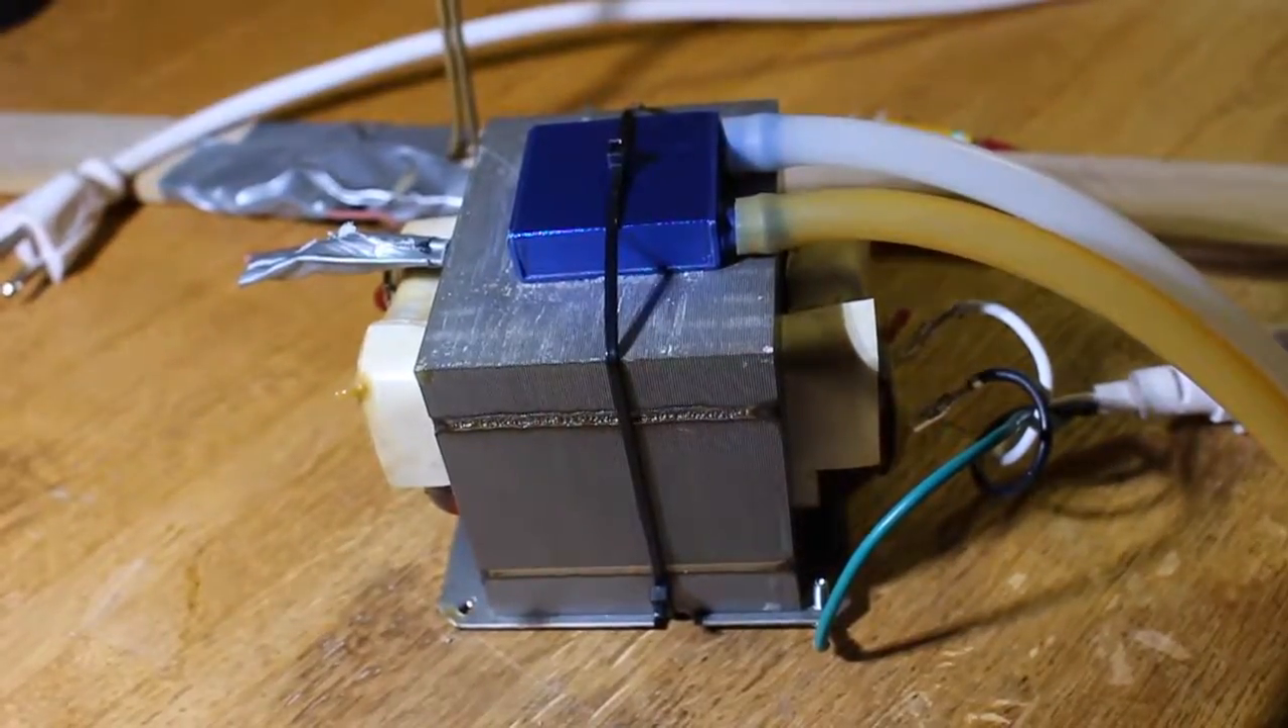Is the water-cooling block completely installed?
Yes.